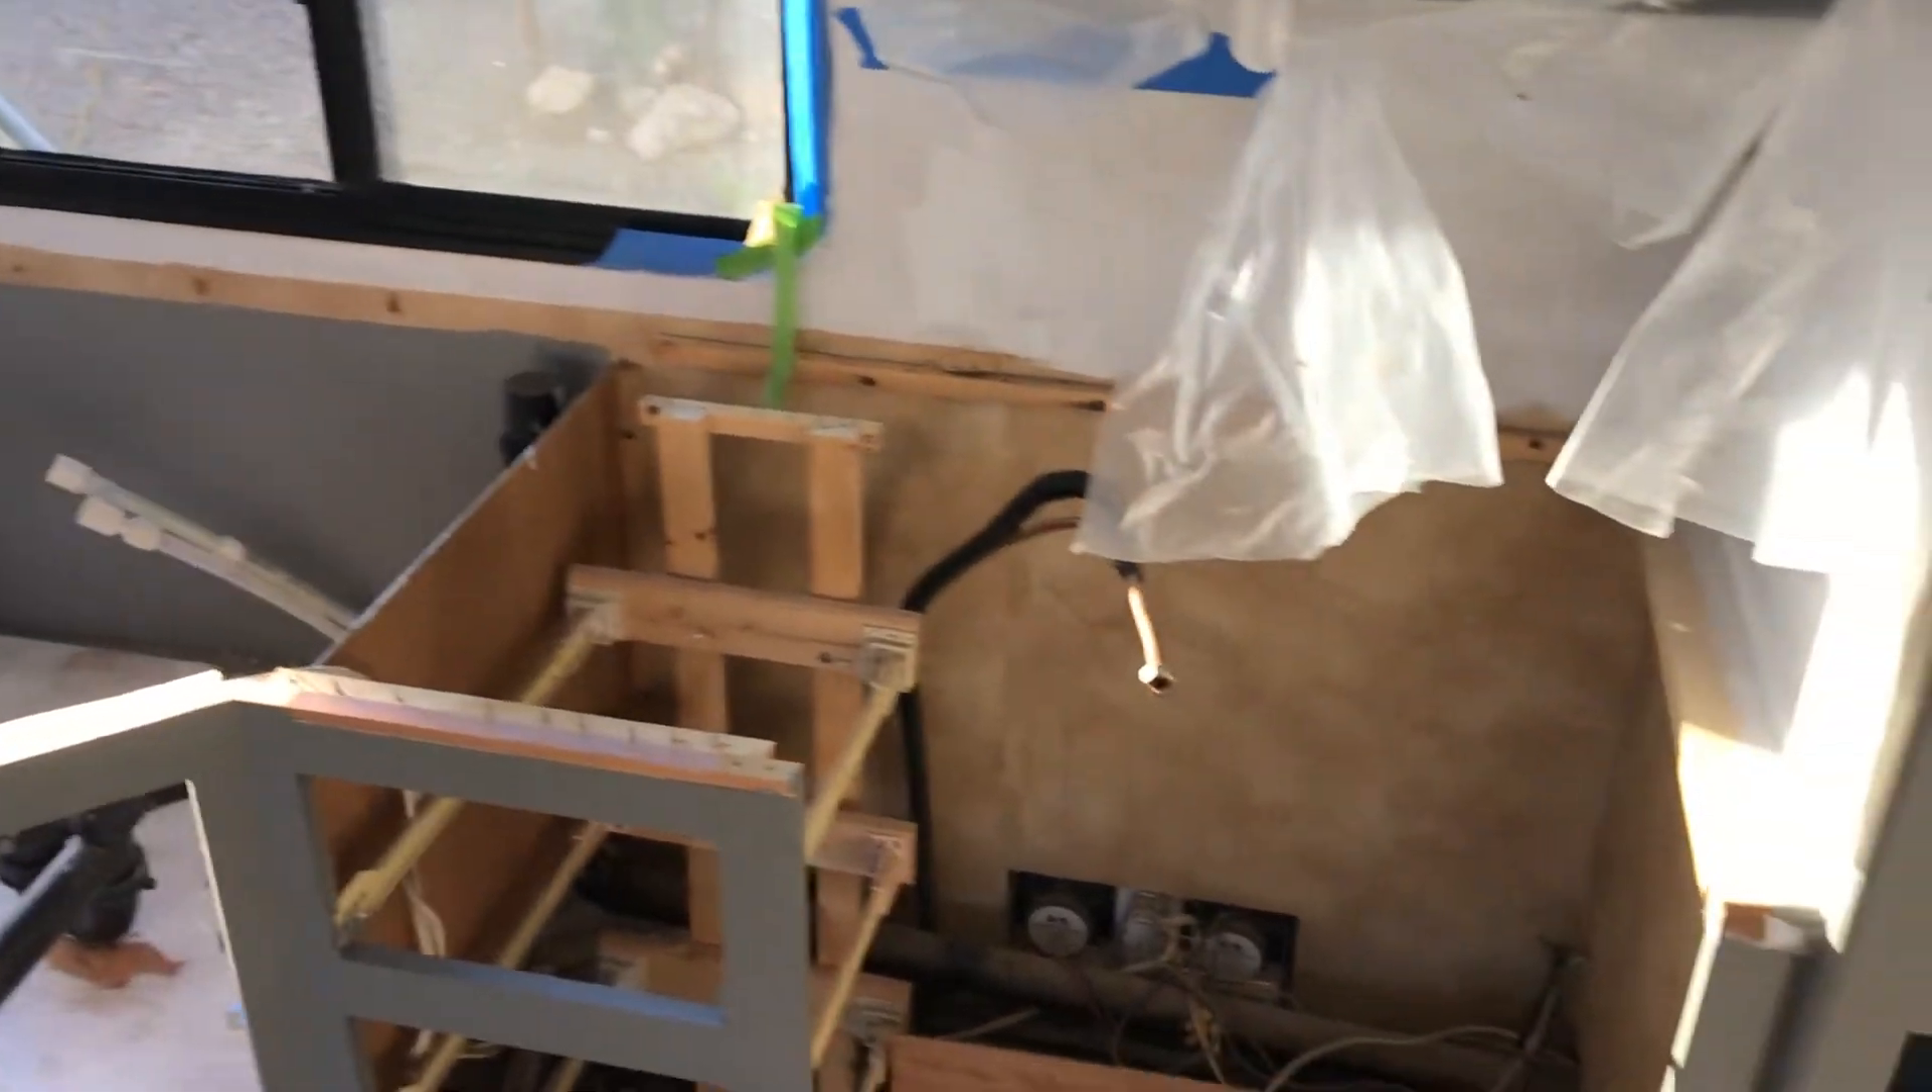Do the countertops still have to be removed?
No.